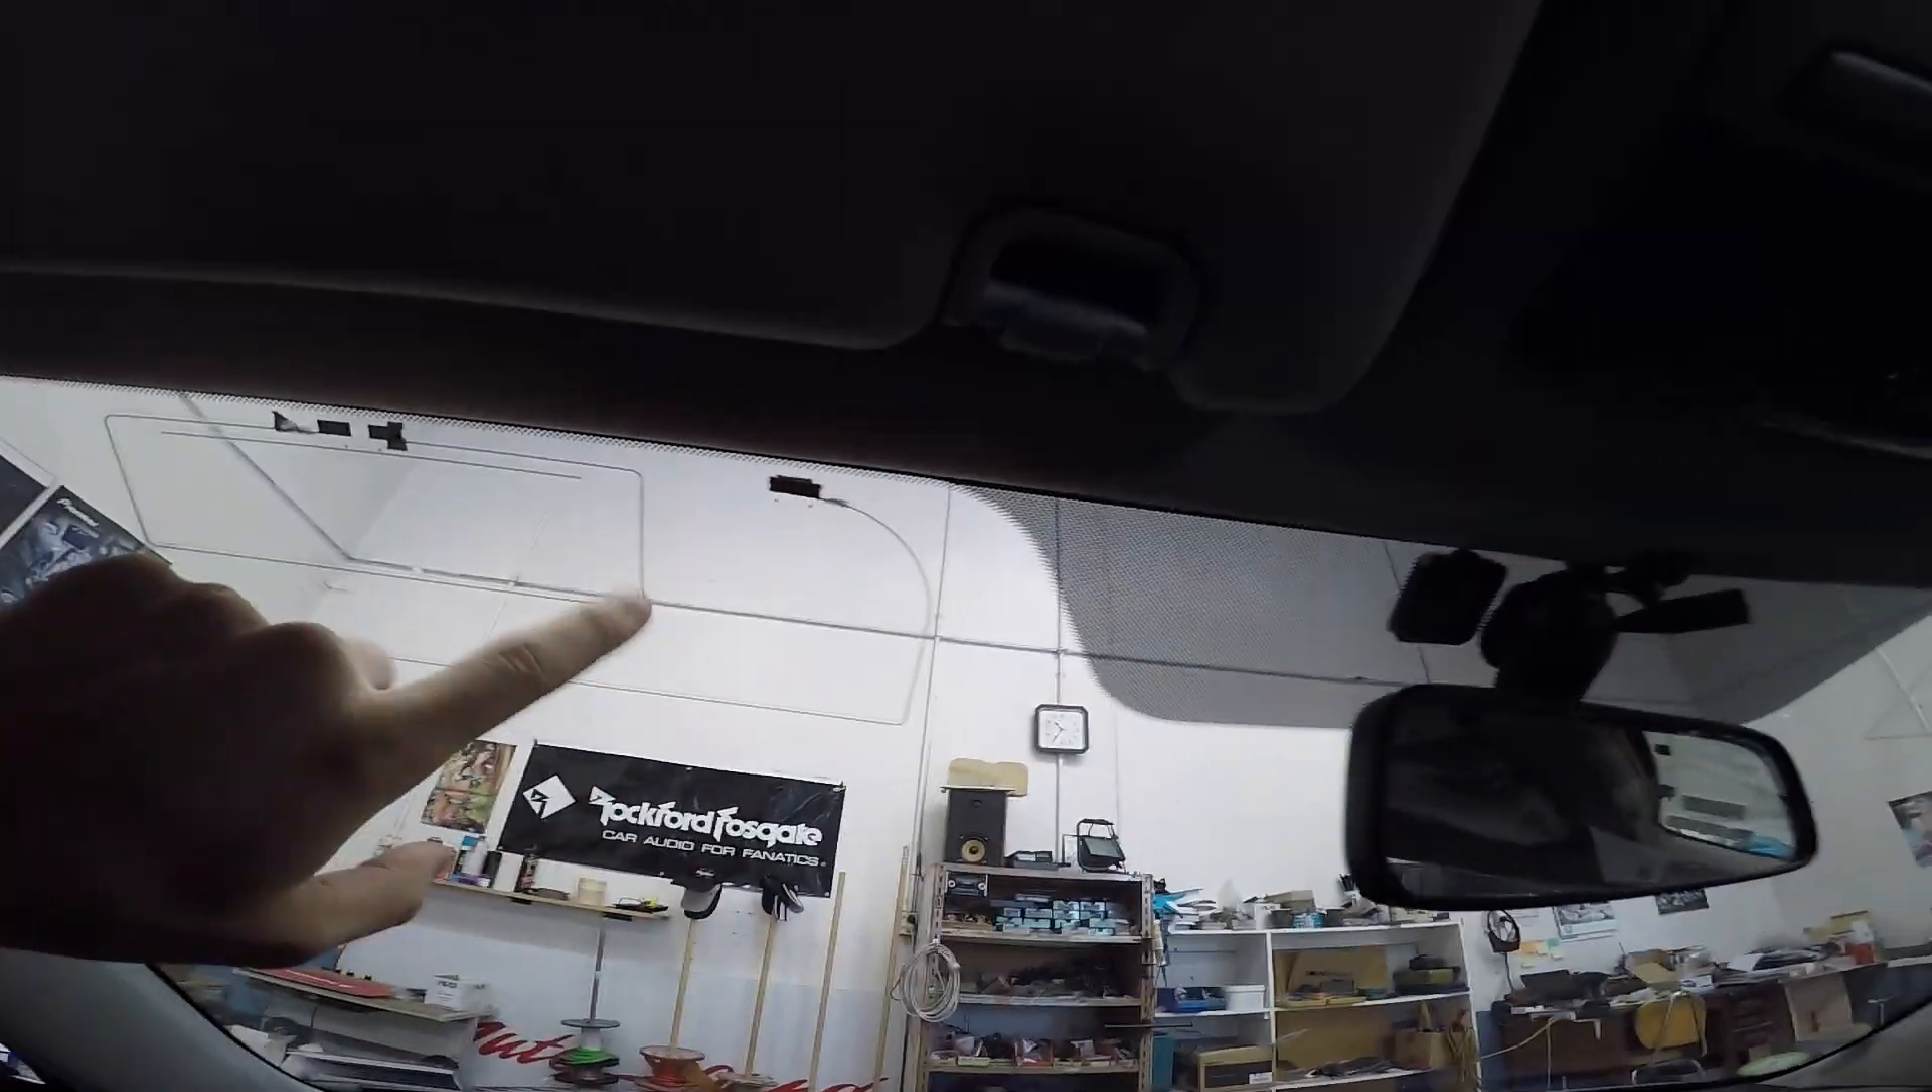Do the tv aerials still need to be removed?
Yes.